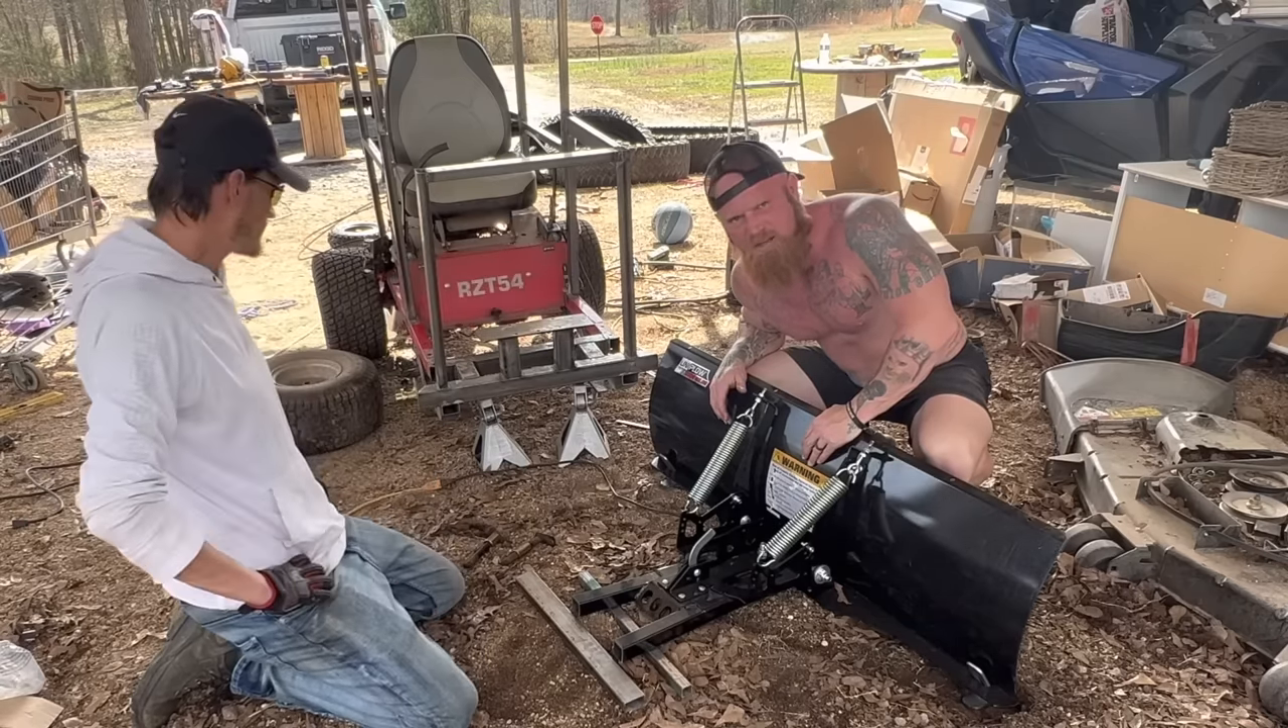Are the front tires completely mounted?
No.